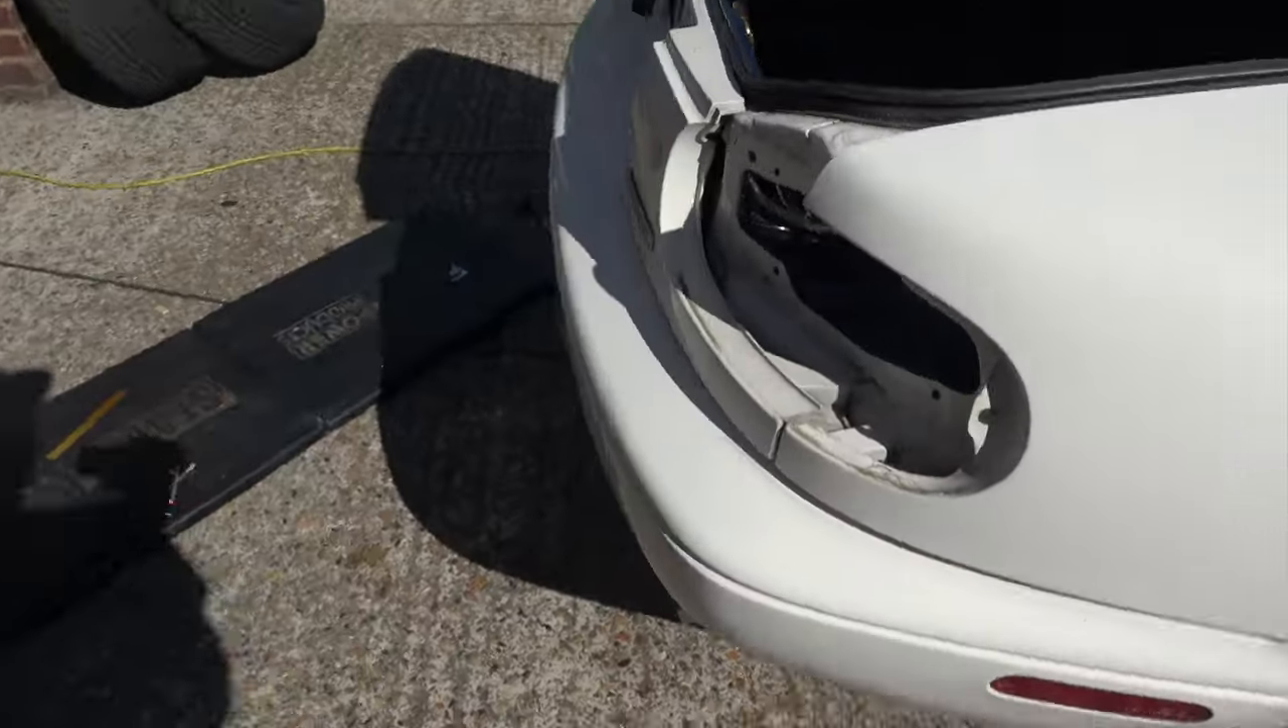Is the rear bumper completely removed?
No.